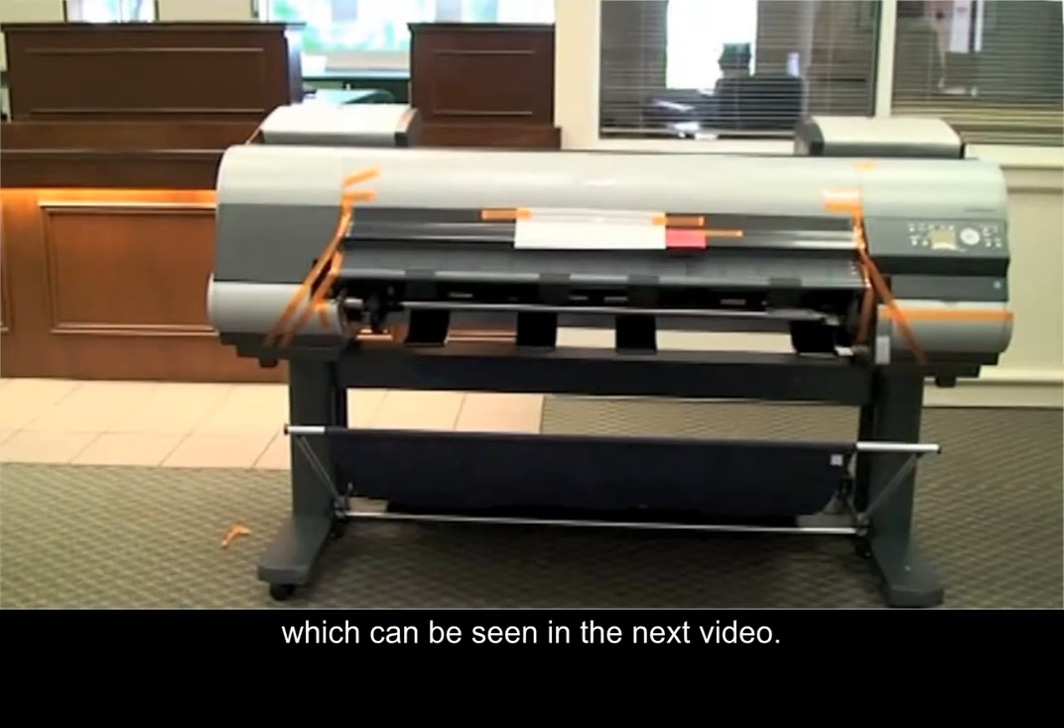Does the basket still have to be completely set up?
No.